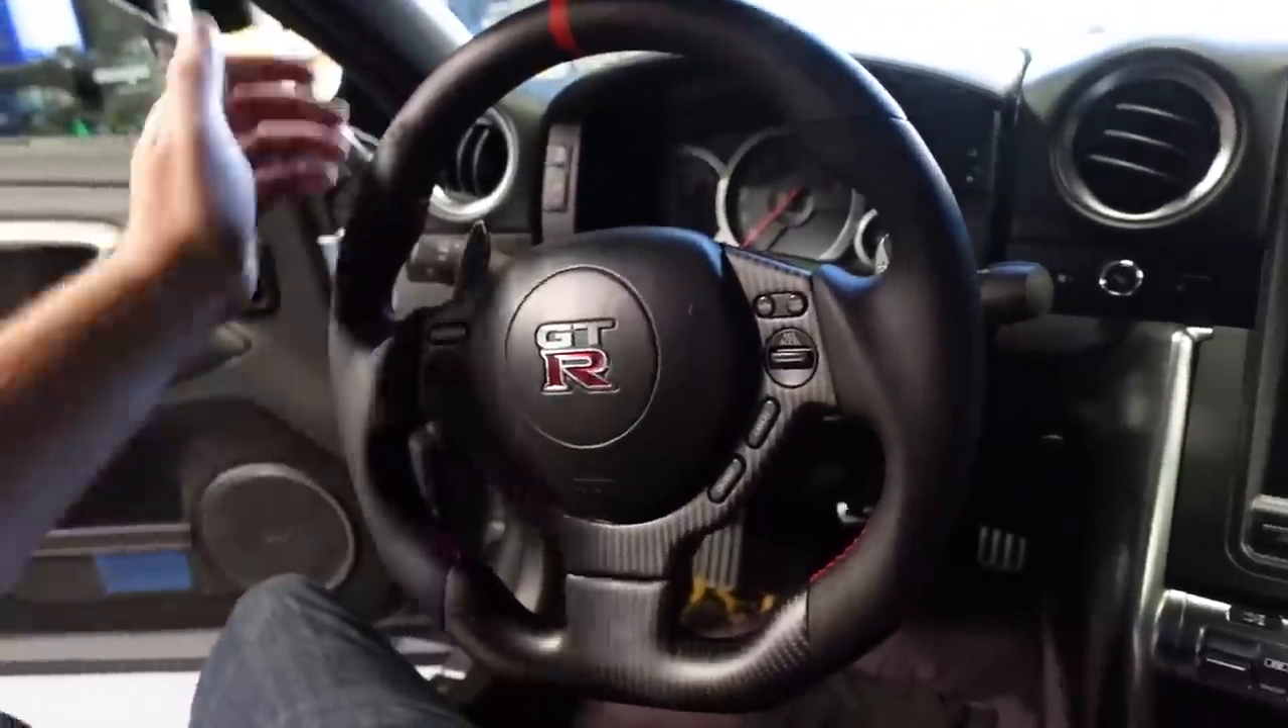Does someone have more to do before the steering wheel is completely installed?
No.